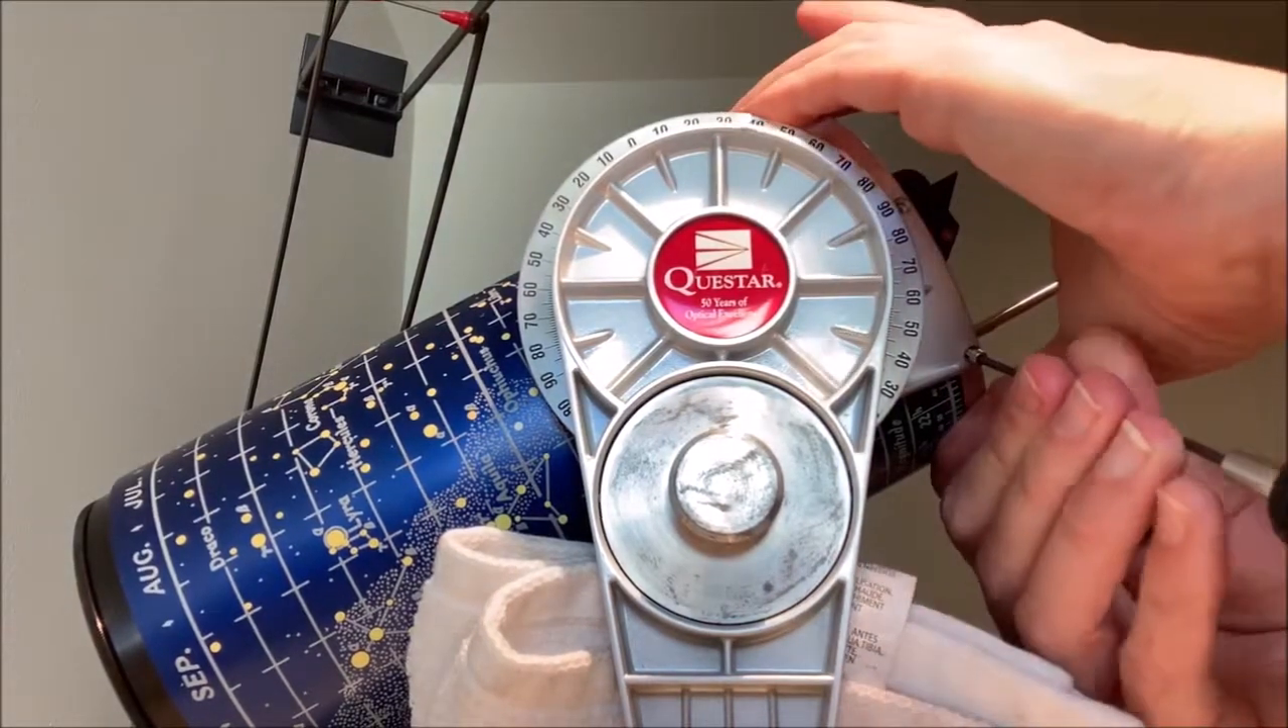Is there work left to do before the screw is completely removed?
Yes.